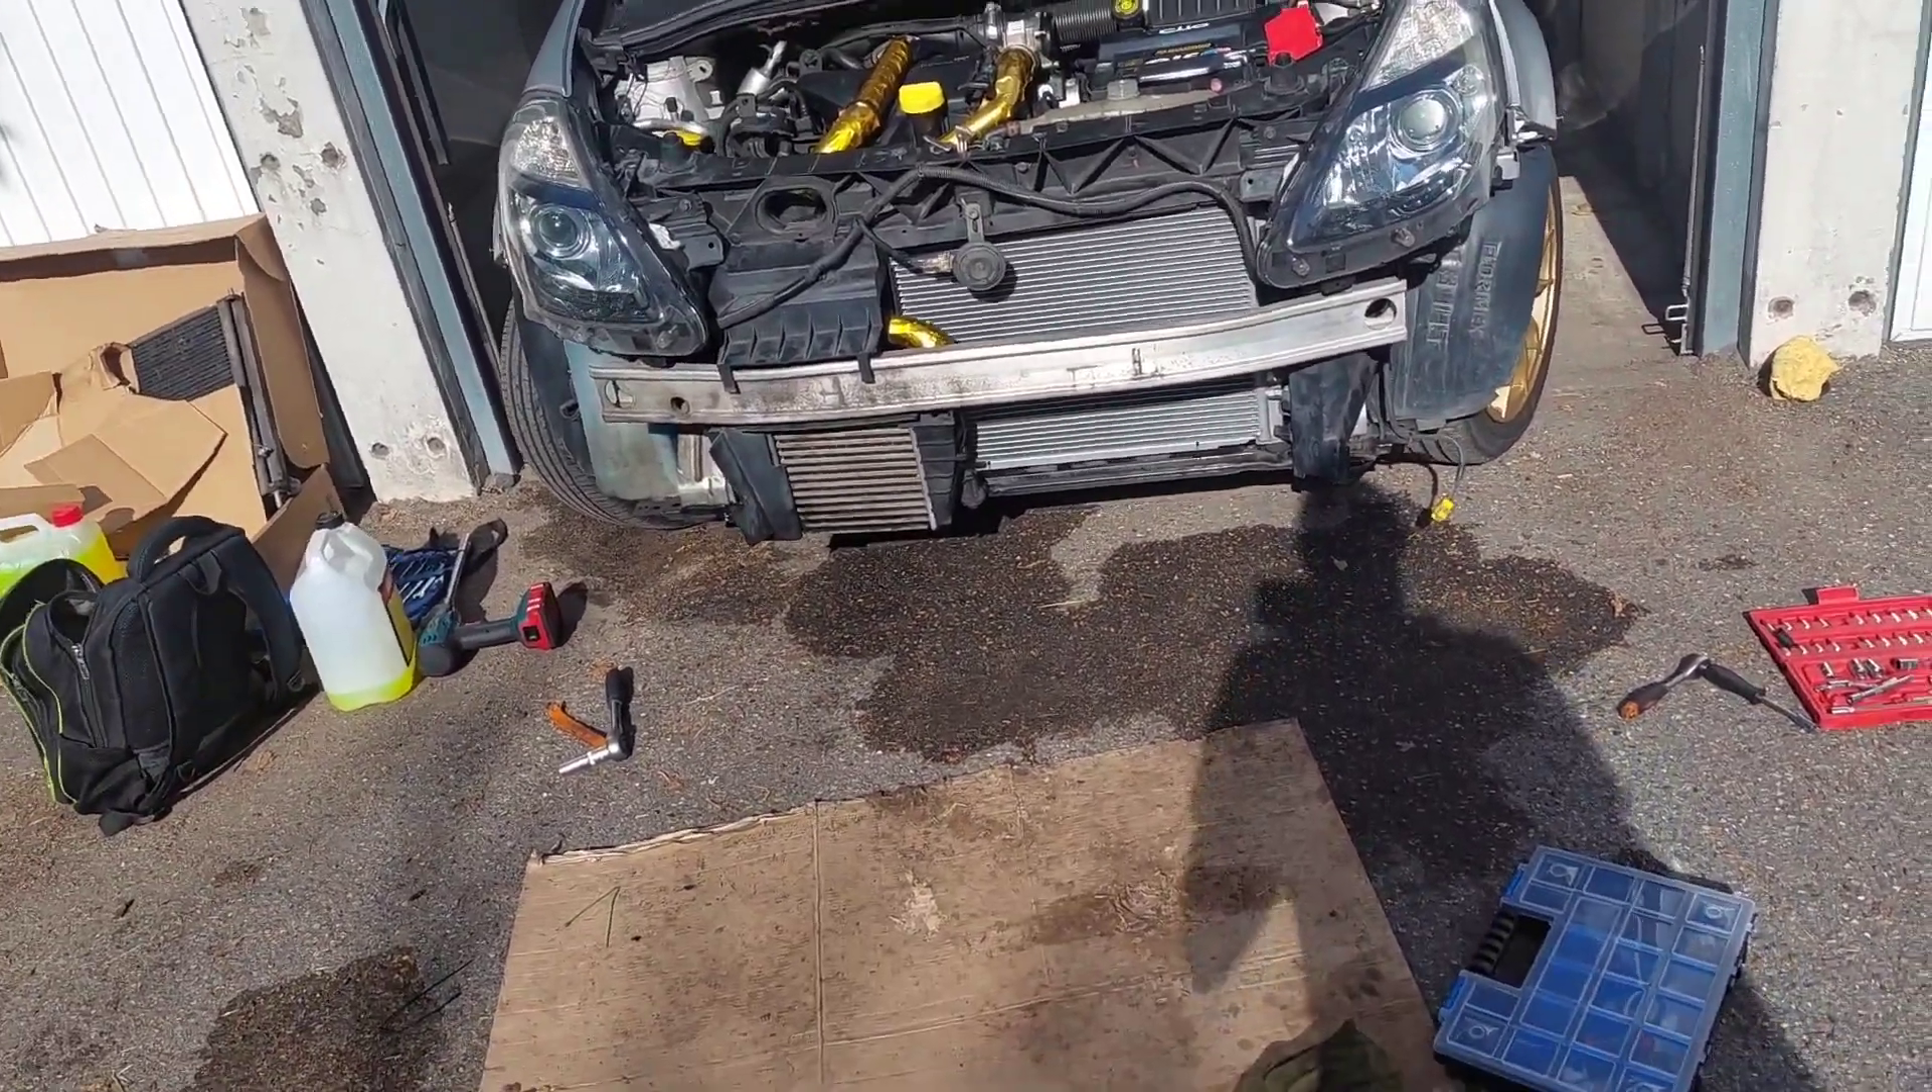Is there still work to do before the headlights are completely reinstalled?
No.